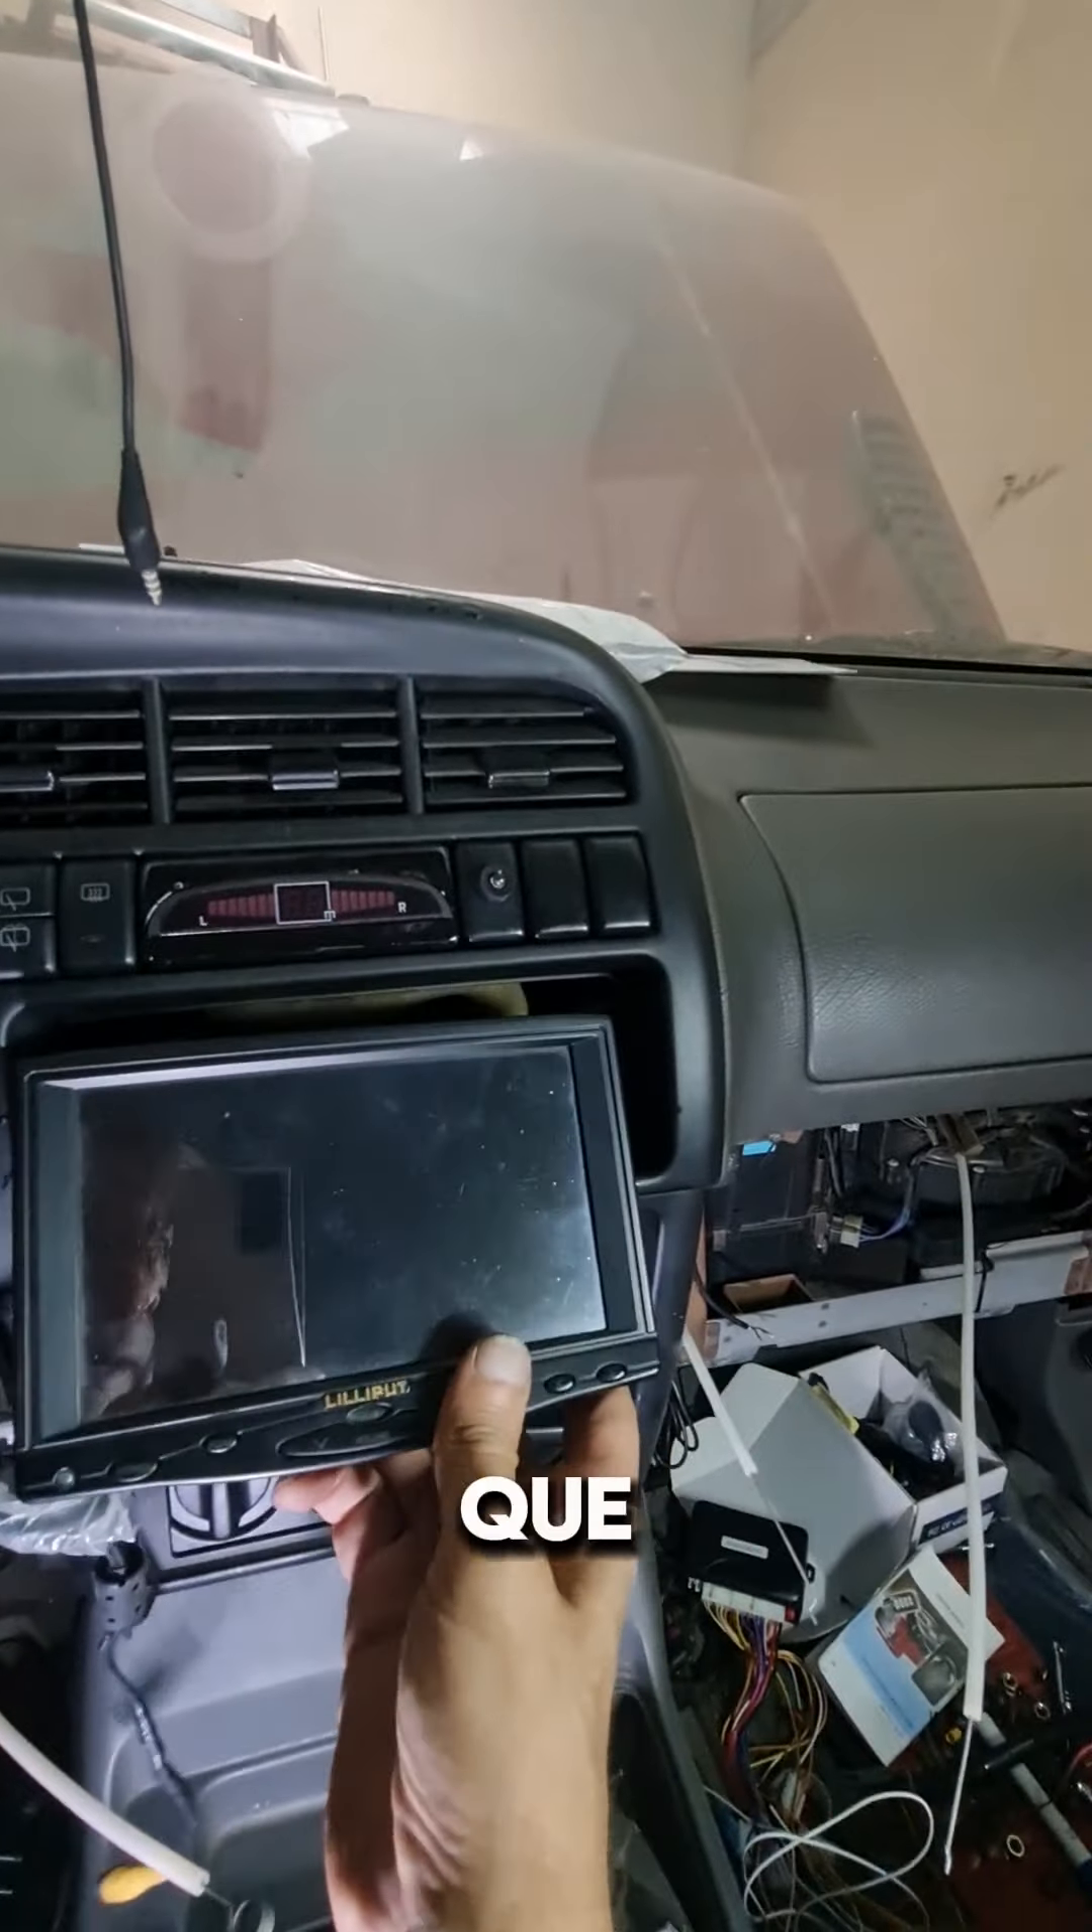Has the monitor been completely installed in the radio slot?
No.